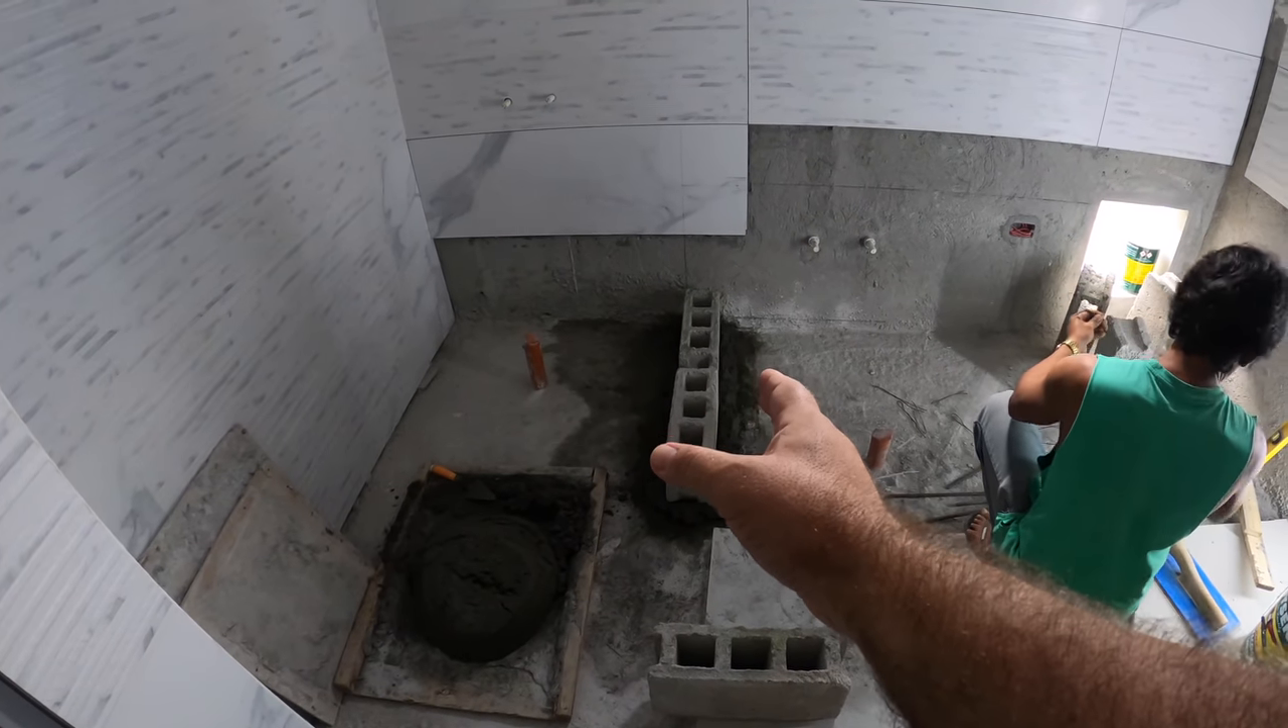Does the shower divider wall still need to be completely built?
Yes.